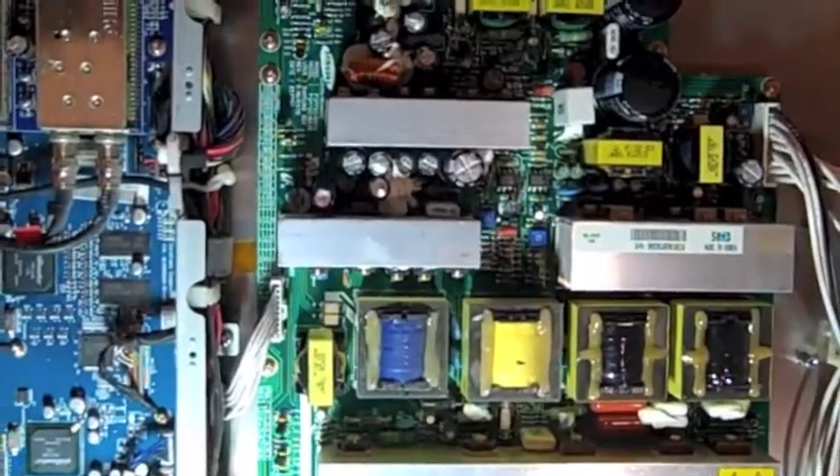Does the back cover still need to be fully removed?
No.